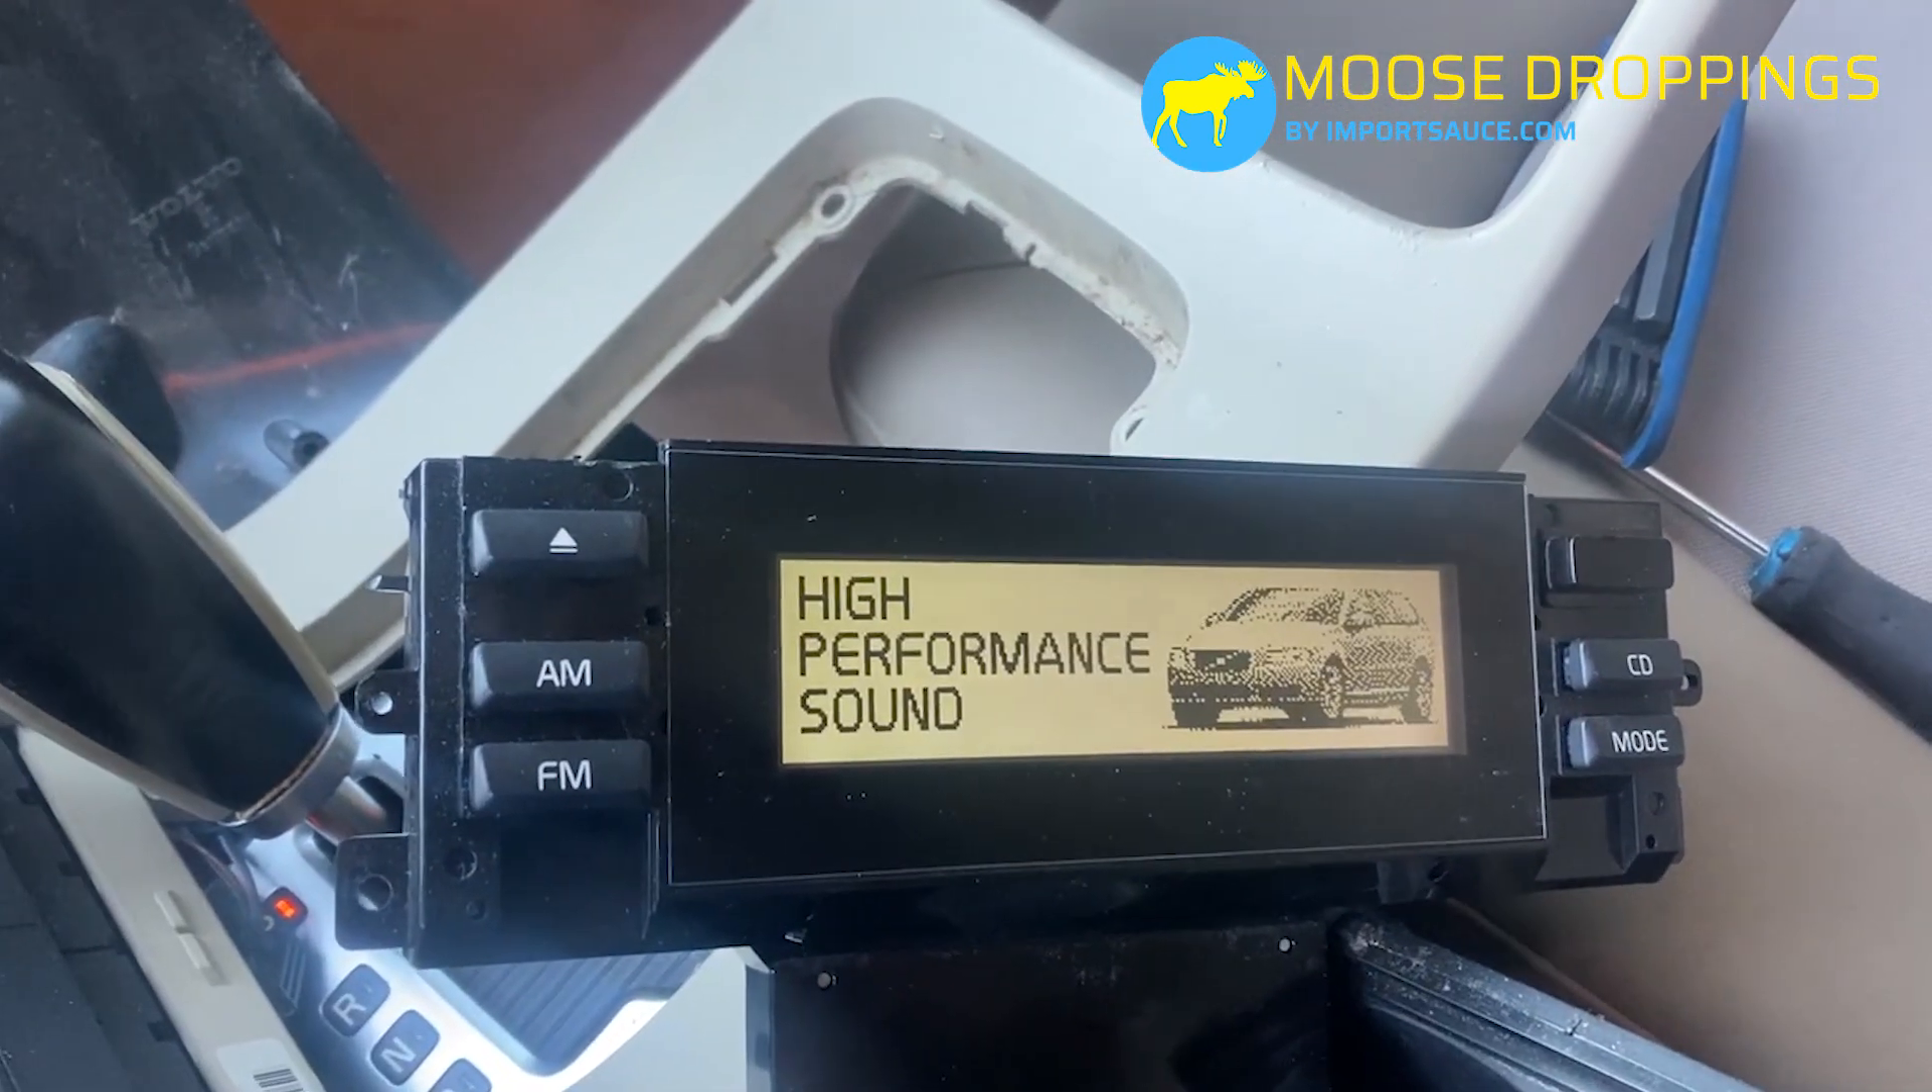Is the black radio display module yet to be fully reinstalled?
Yes.